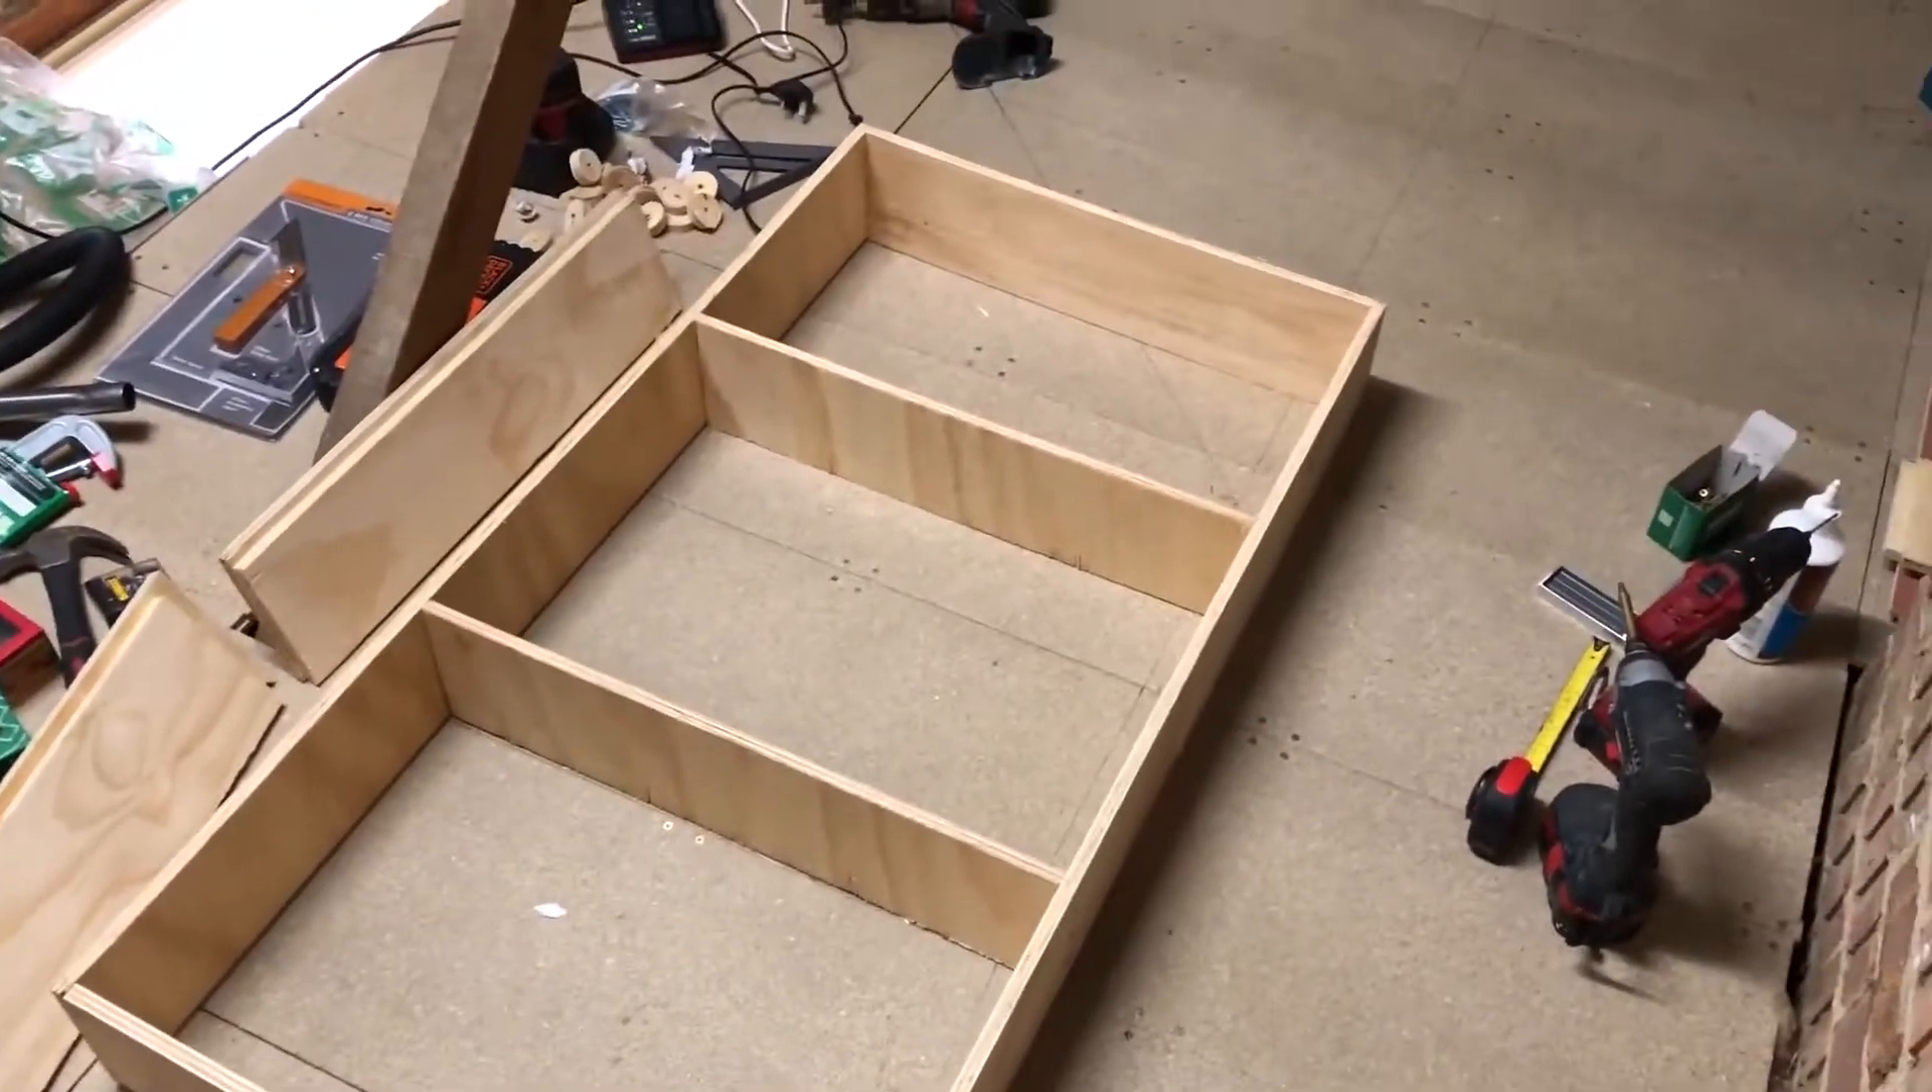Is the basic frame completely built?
Yes.